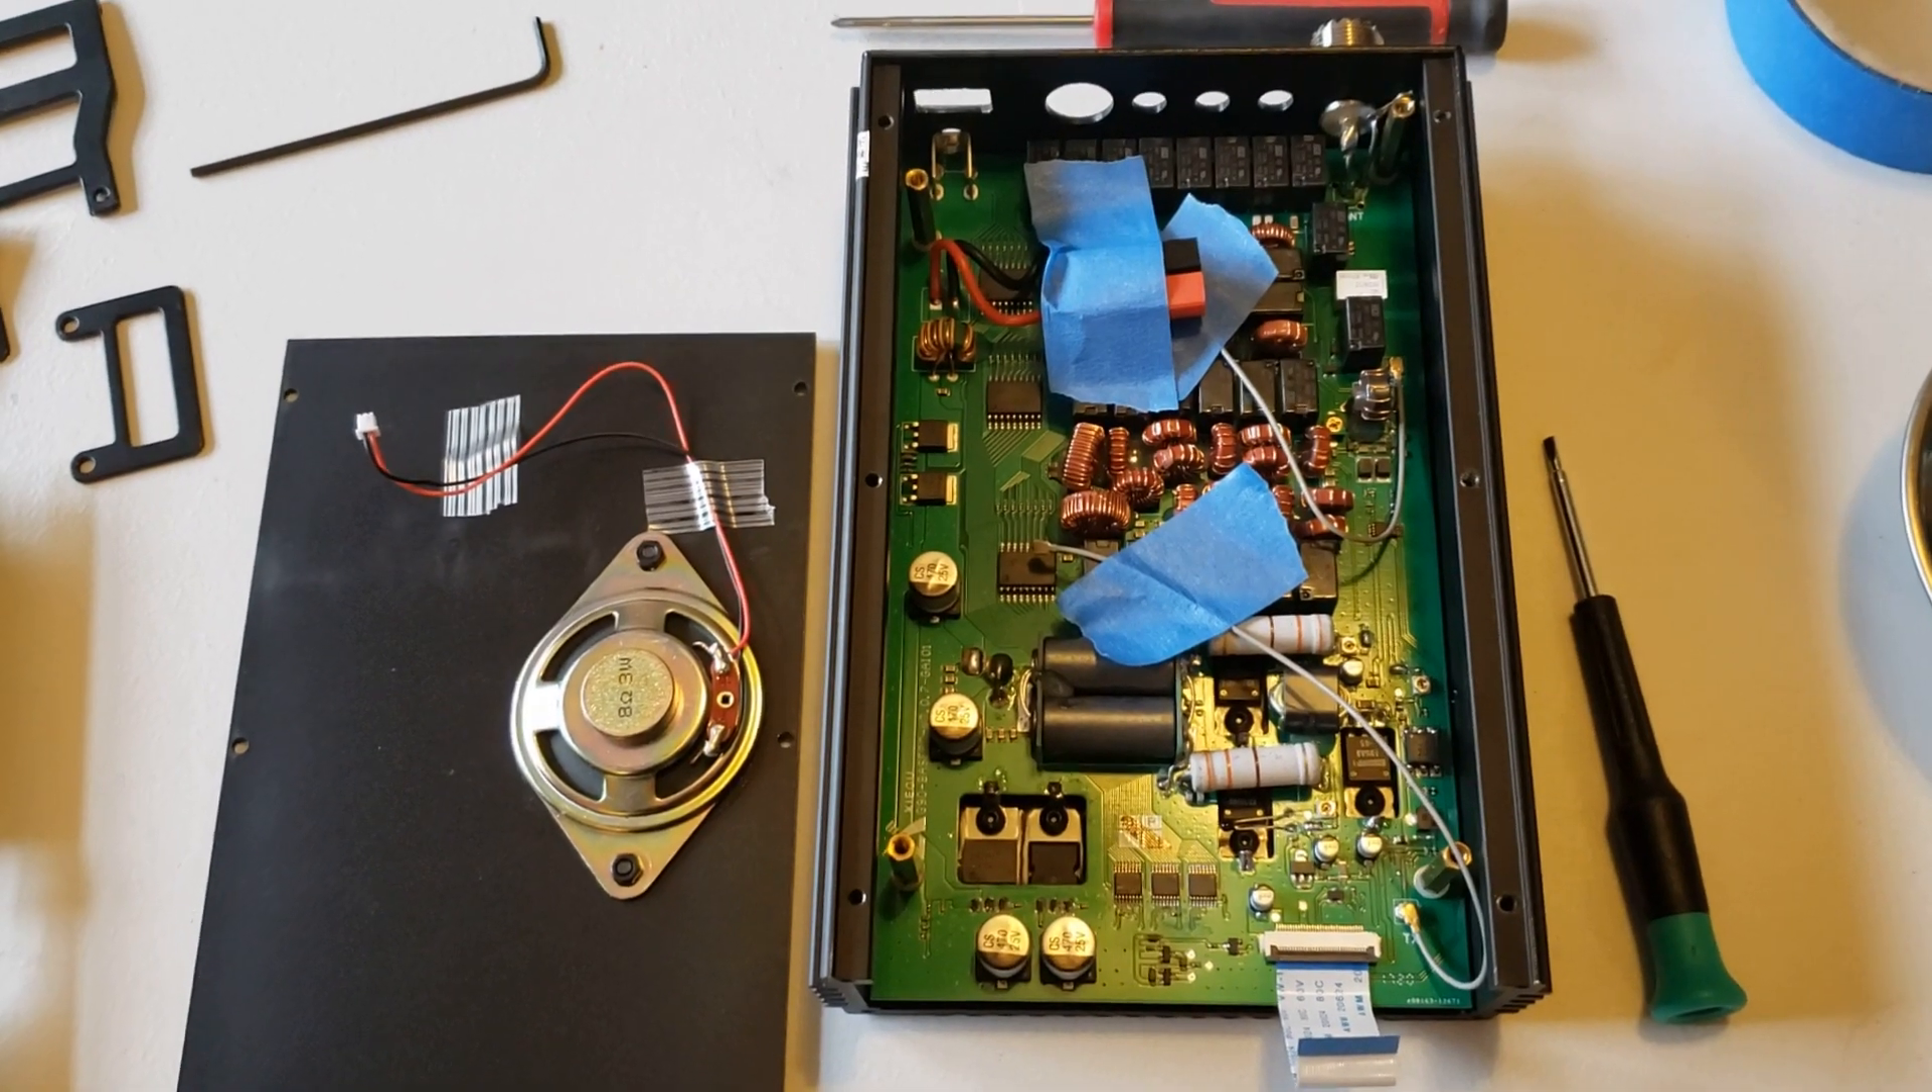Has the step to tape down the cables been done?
Yes.